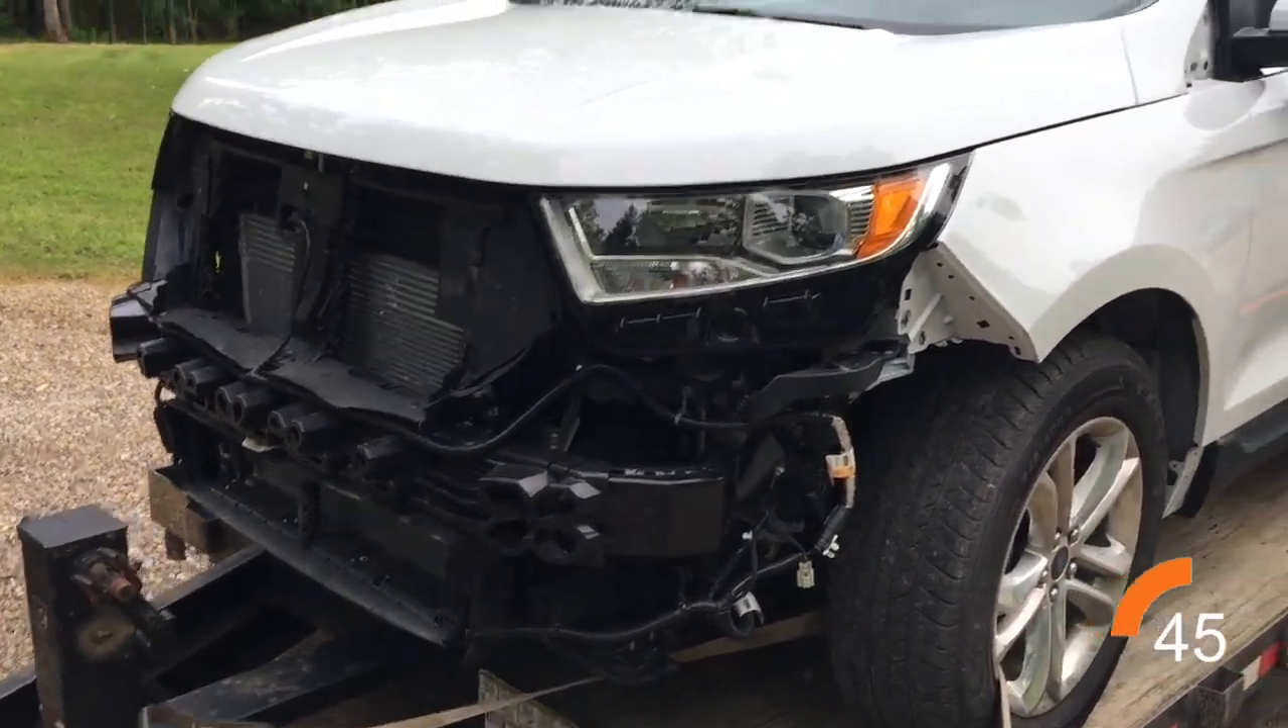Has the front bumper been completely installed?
No.